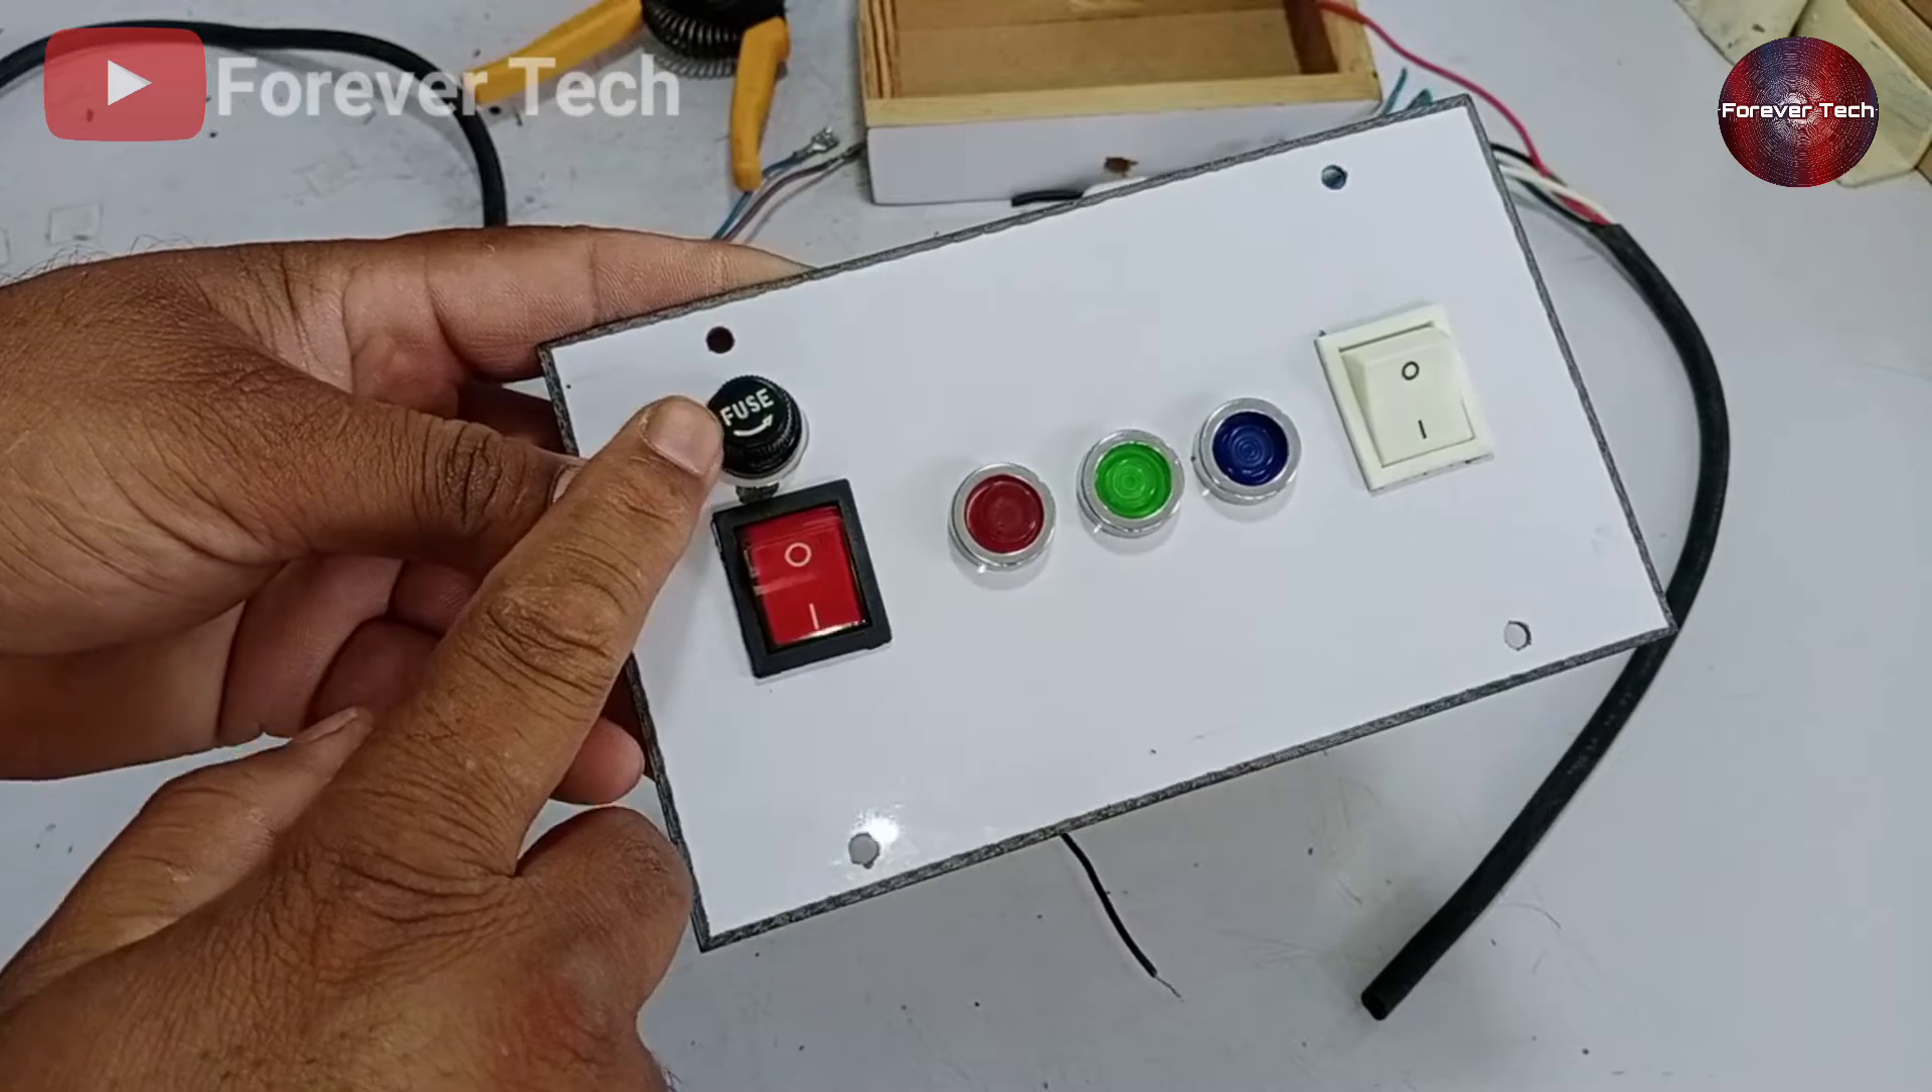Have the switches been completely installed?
Yes.